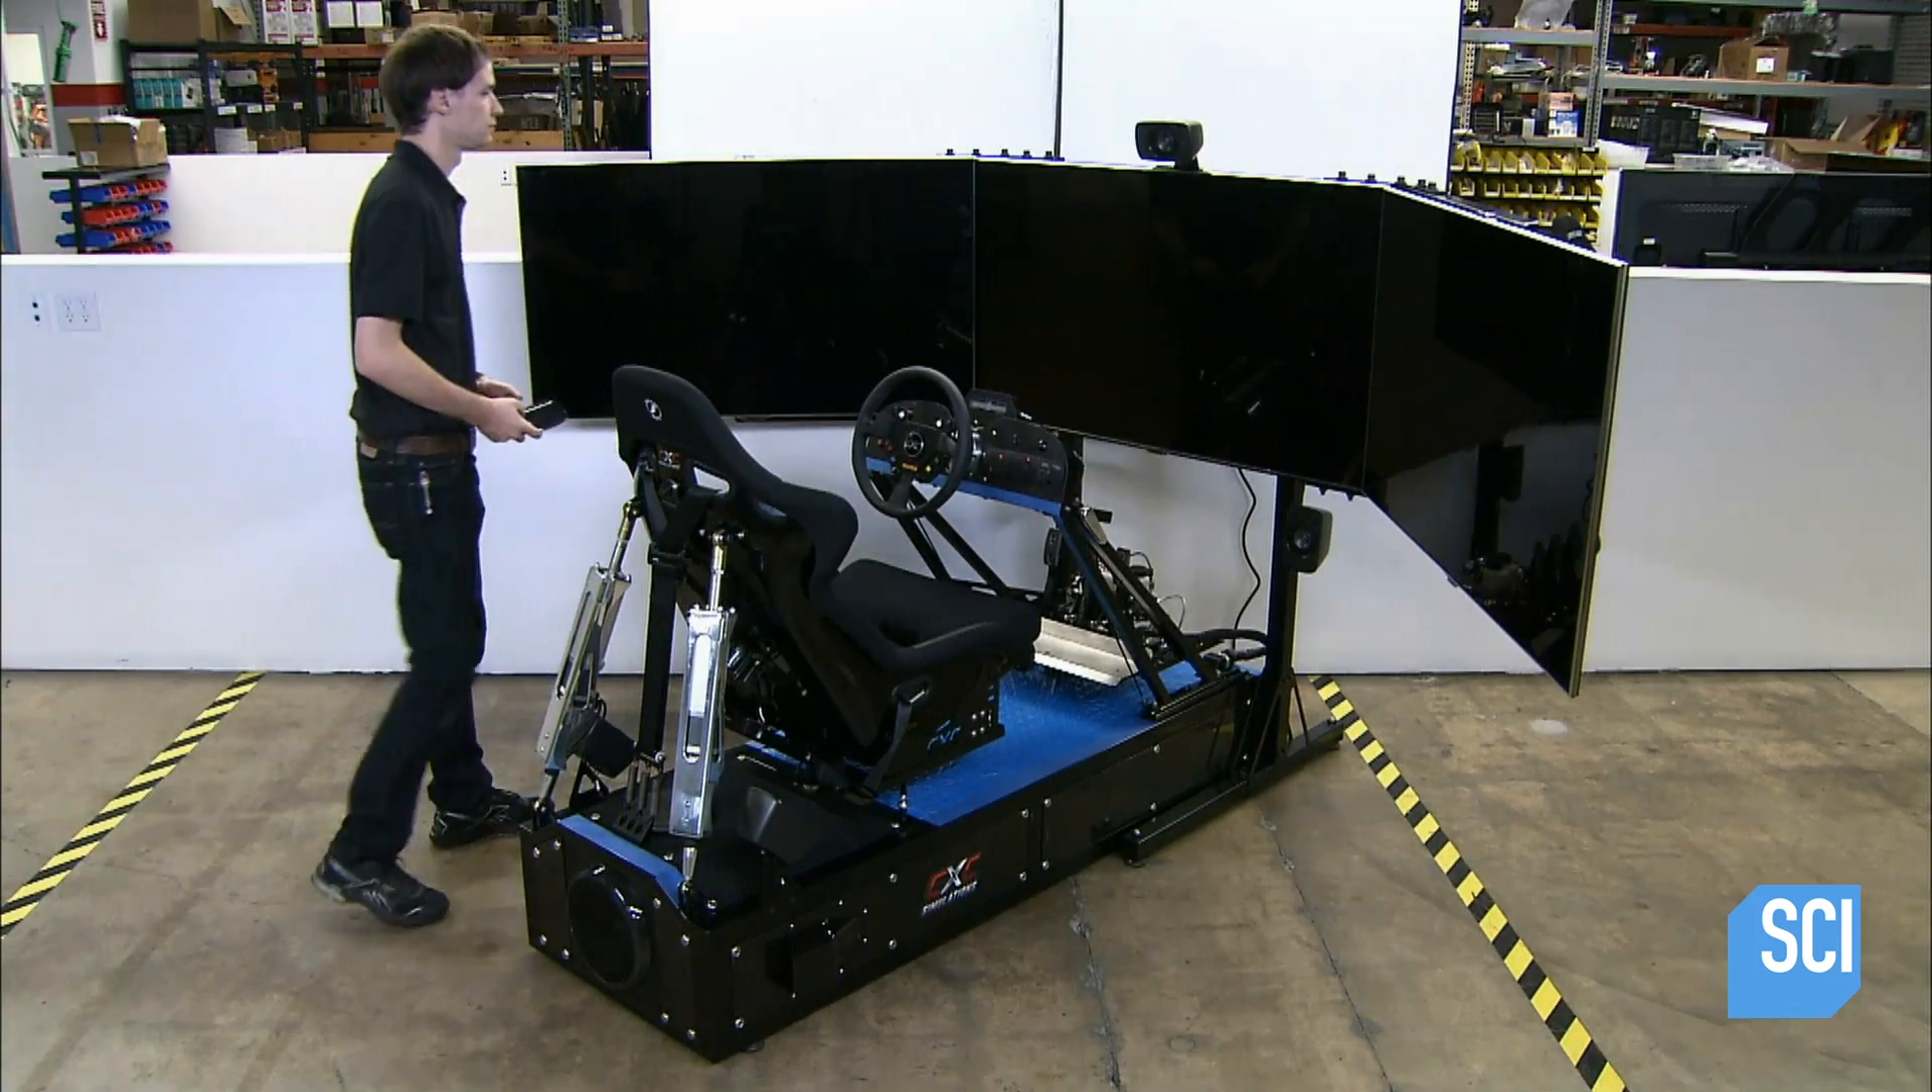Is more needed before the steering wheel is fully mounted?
No.